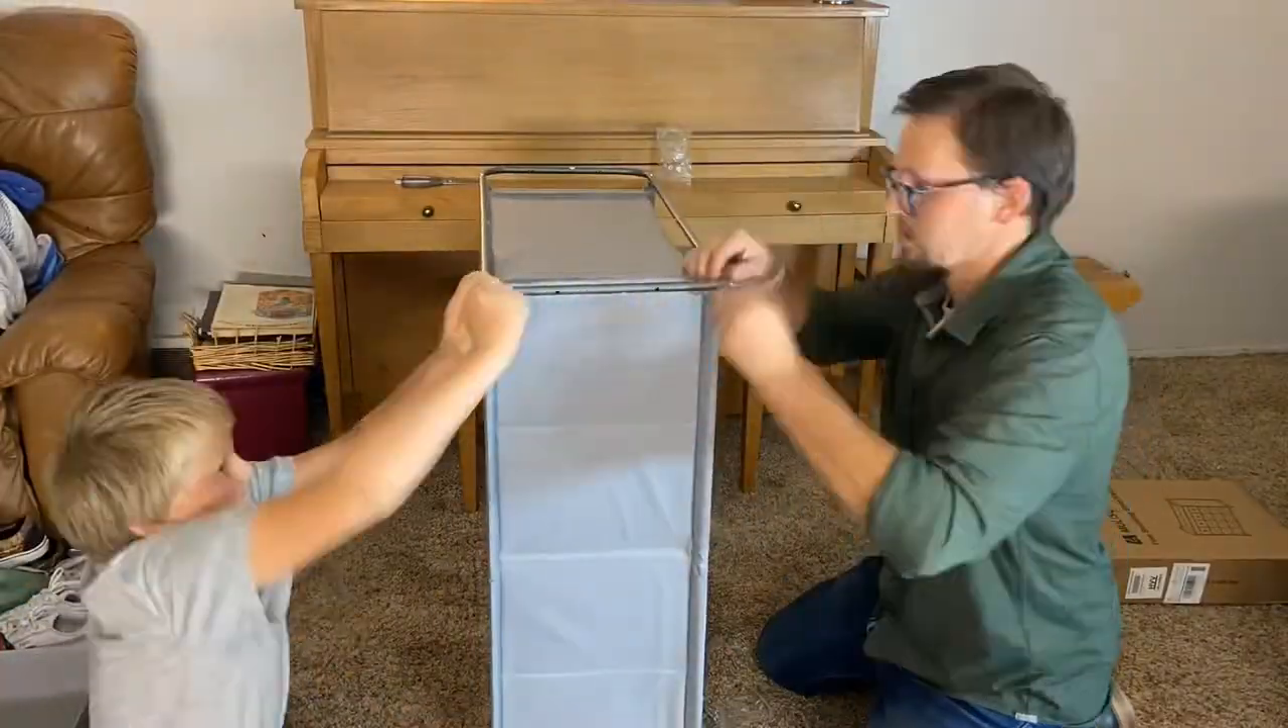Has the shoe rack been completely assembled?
No.